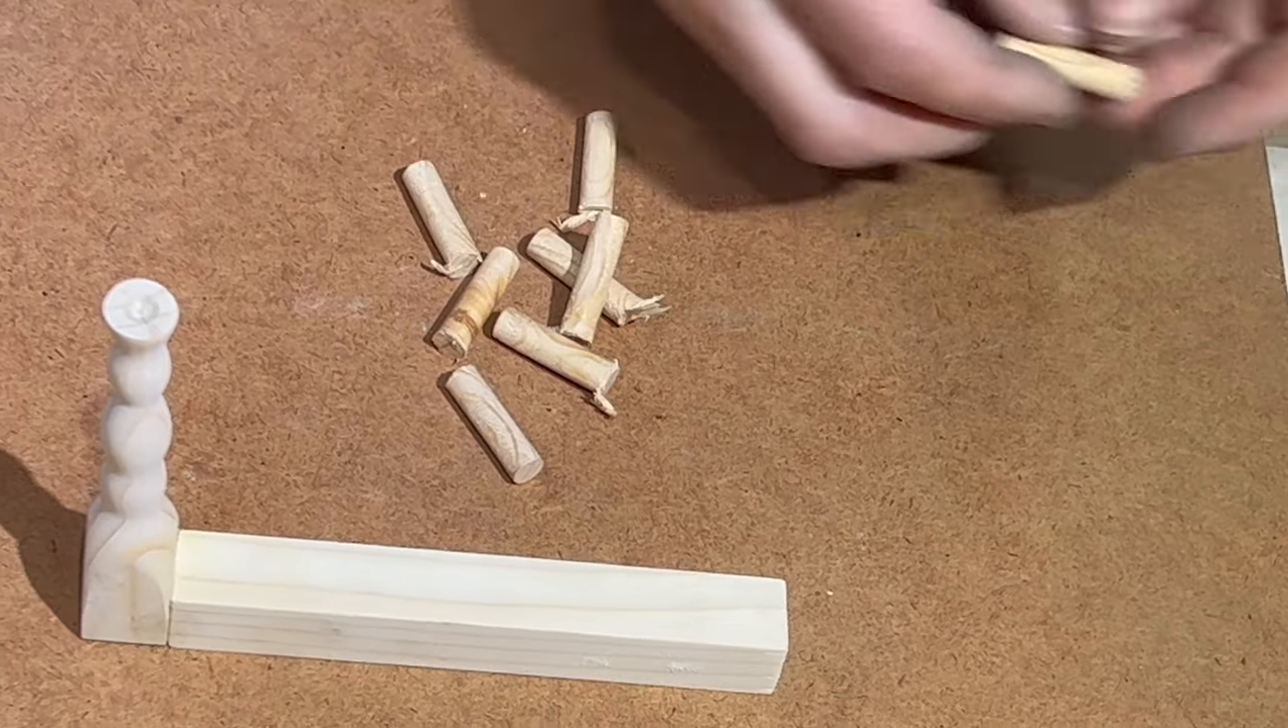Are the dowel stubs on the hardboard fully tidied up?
No.